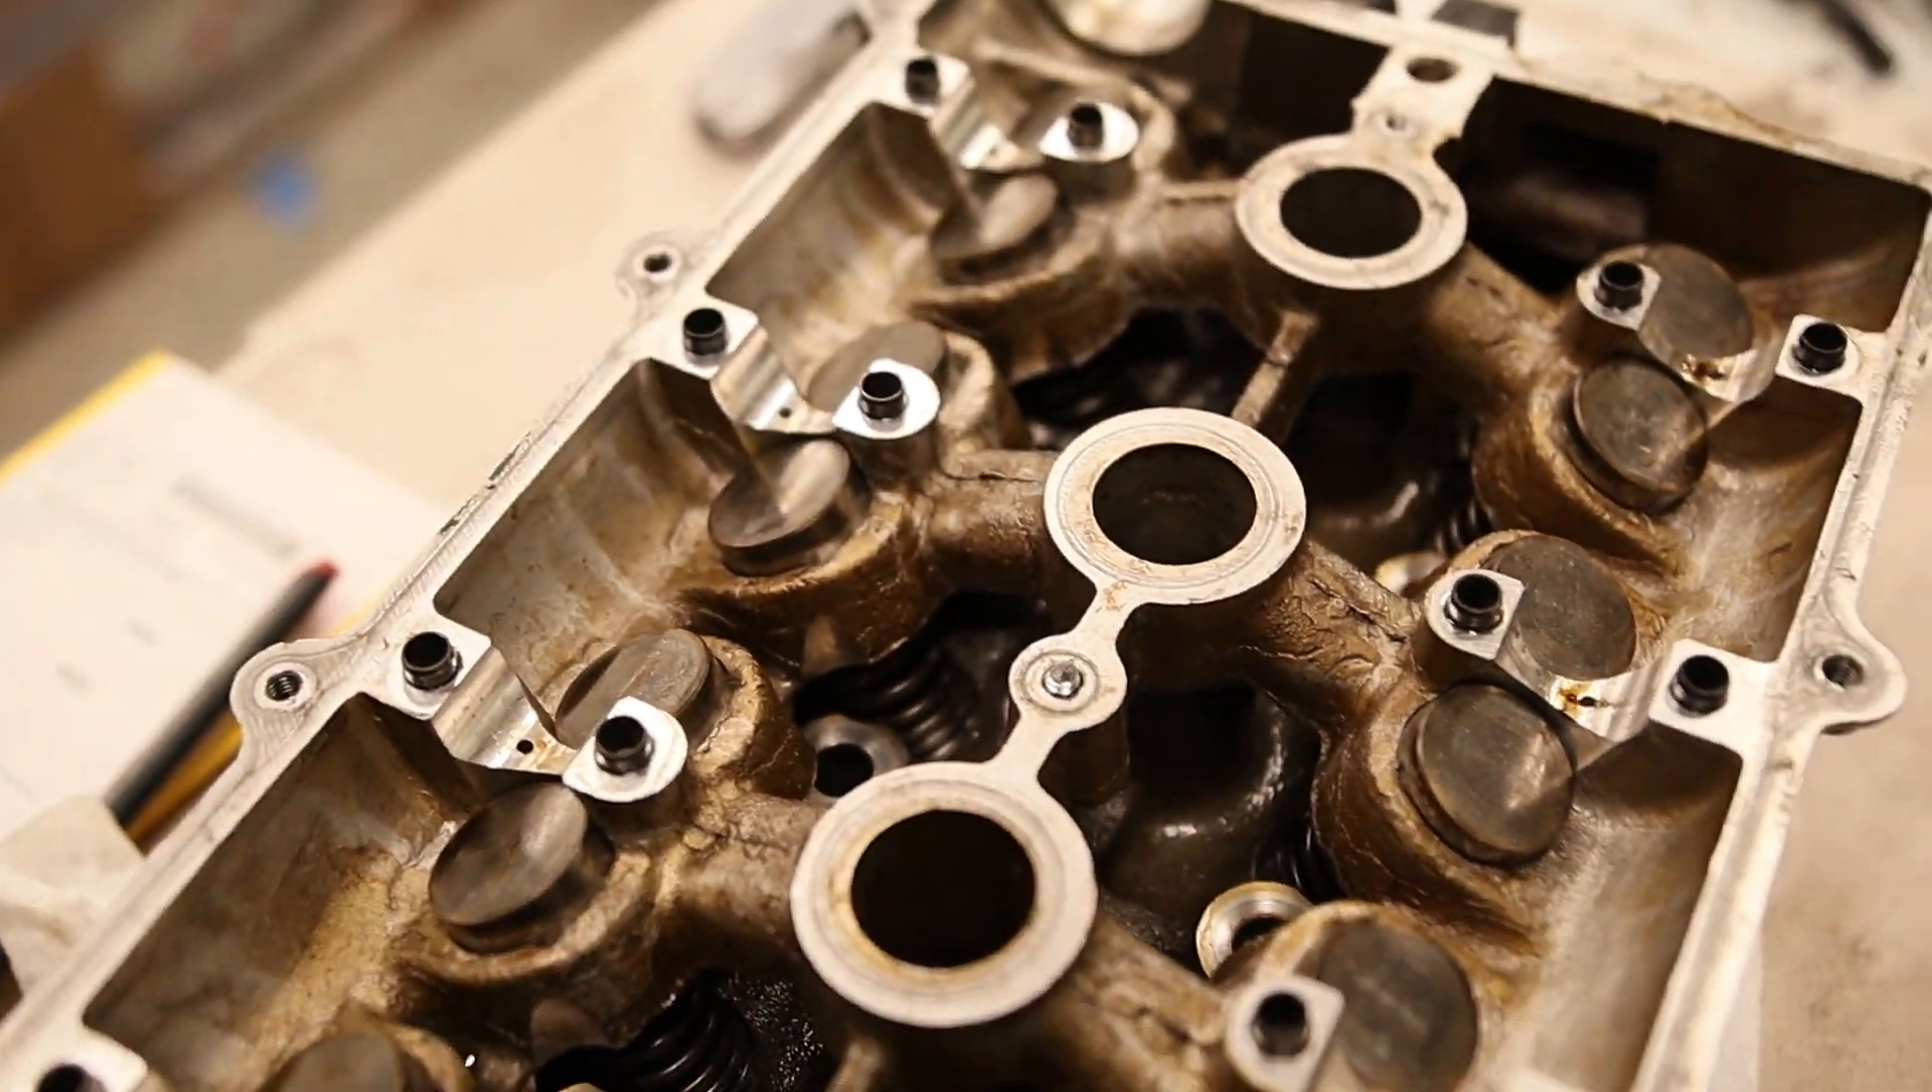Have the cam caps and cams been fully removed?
Yes.